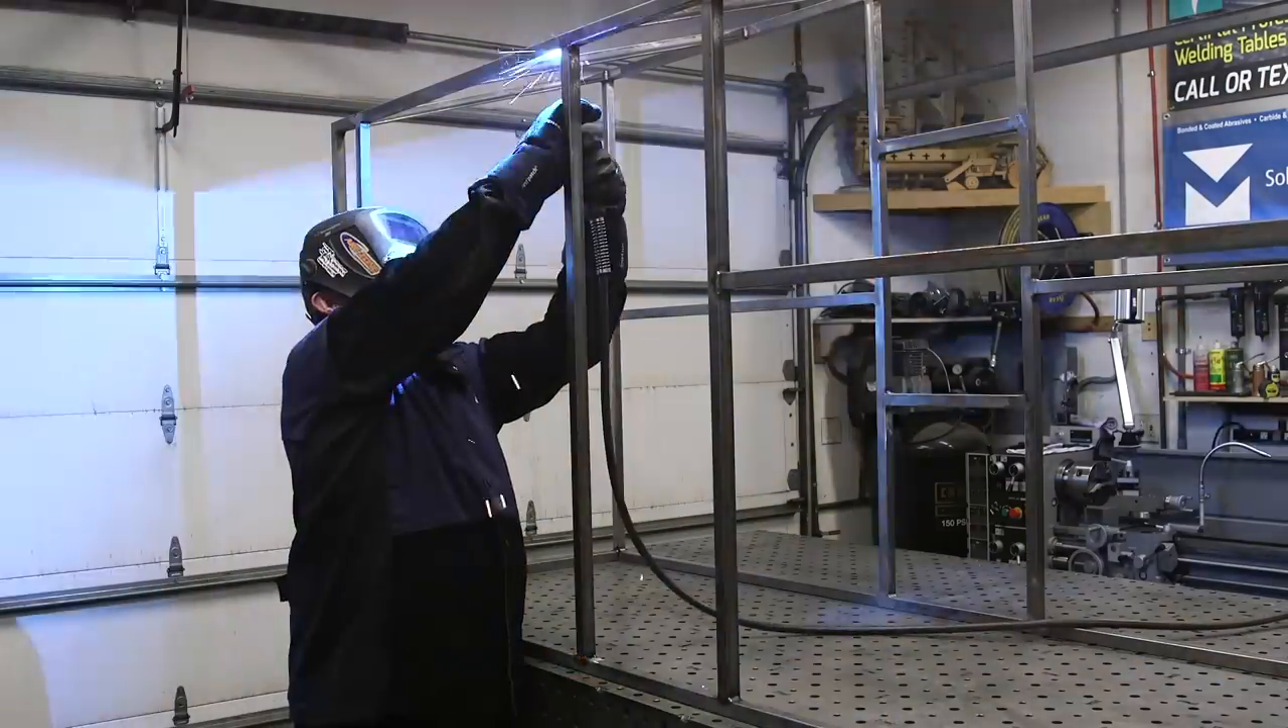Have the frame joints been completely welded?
No.